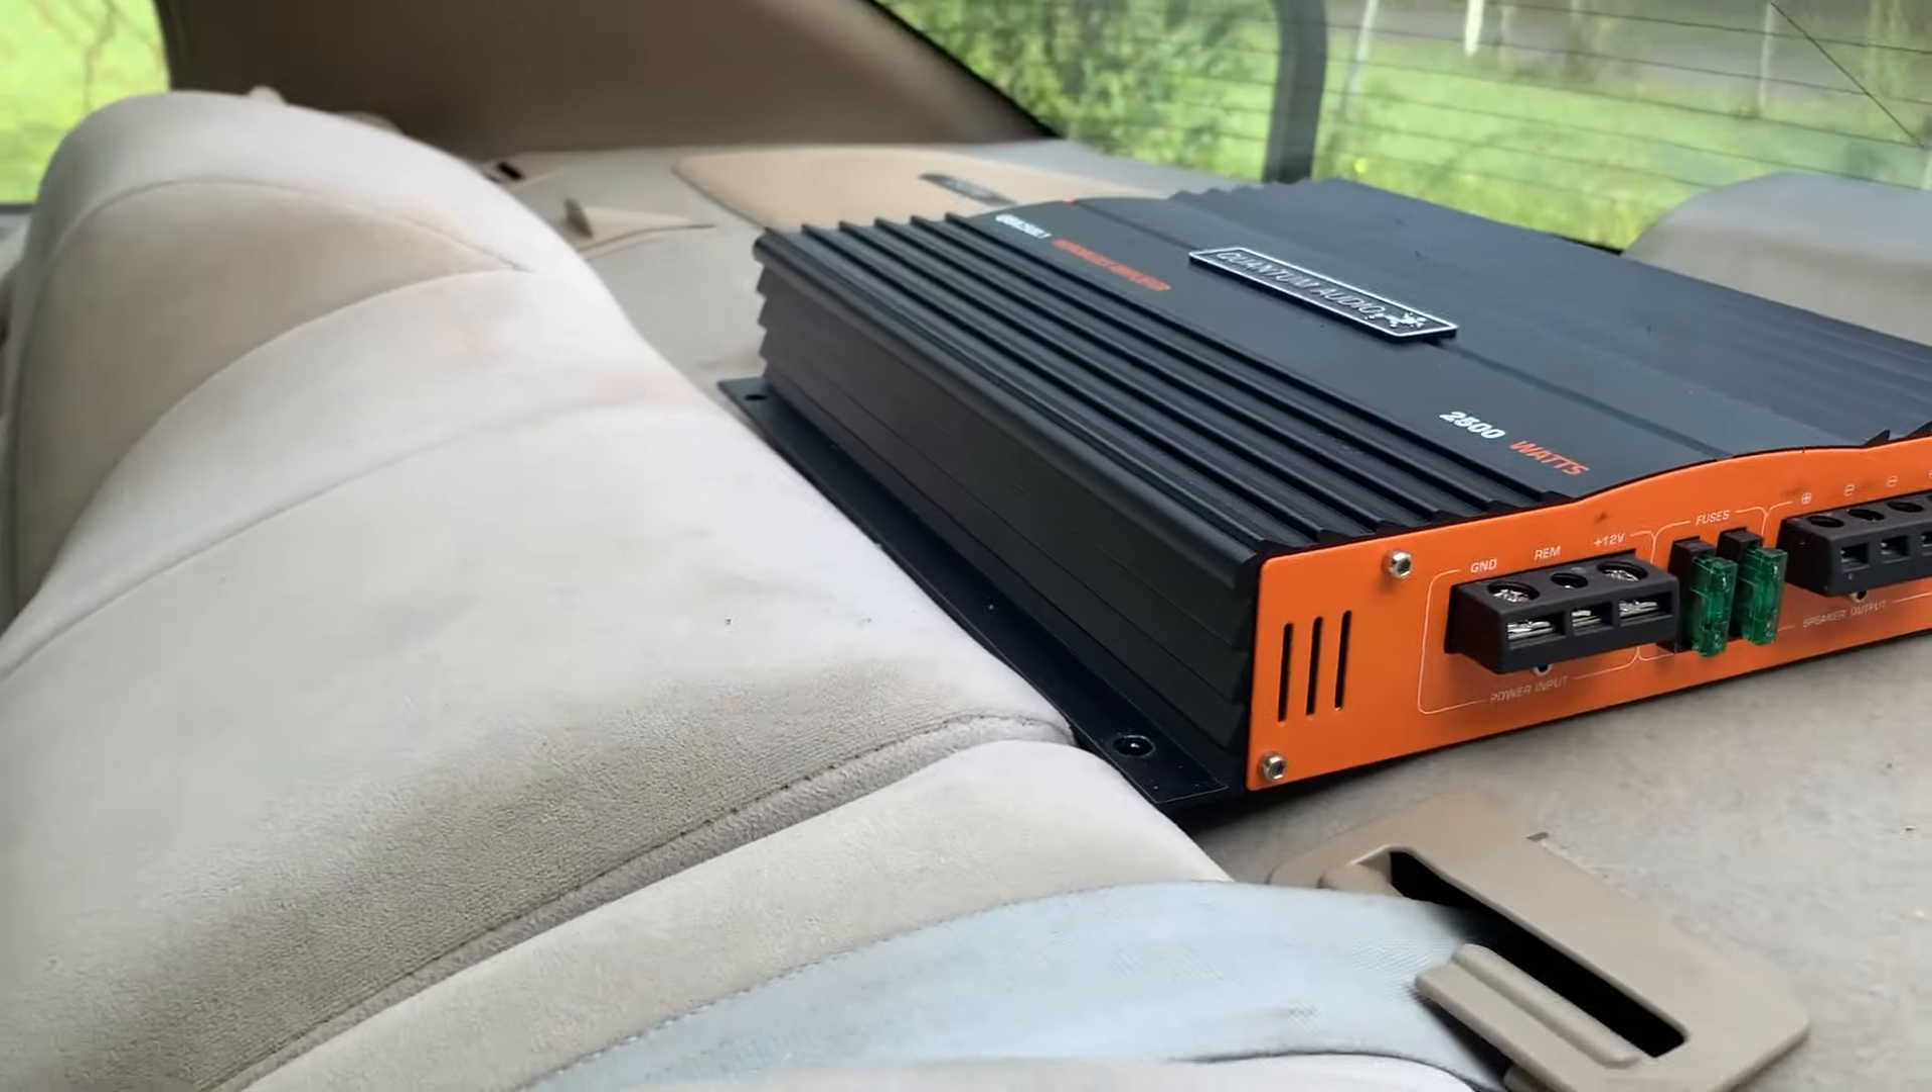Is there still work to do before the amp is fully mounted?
Yes.